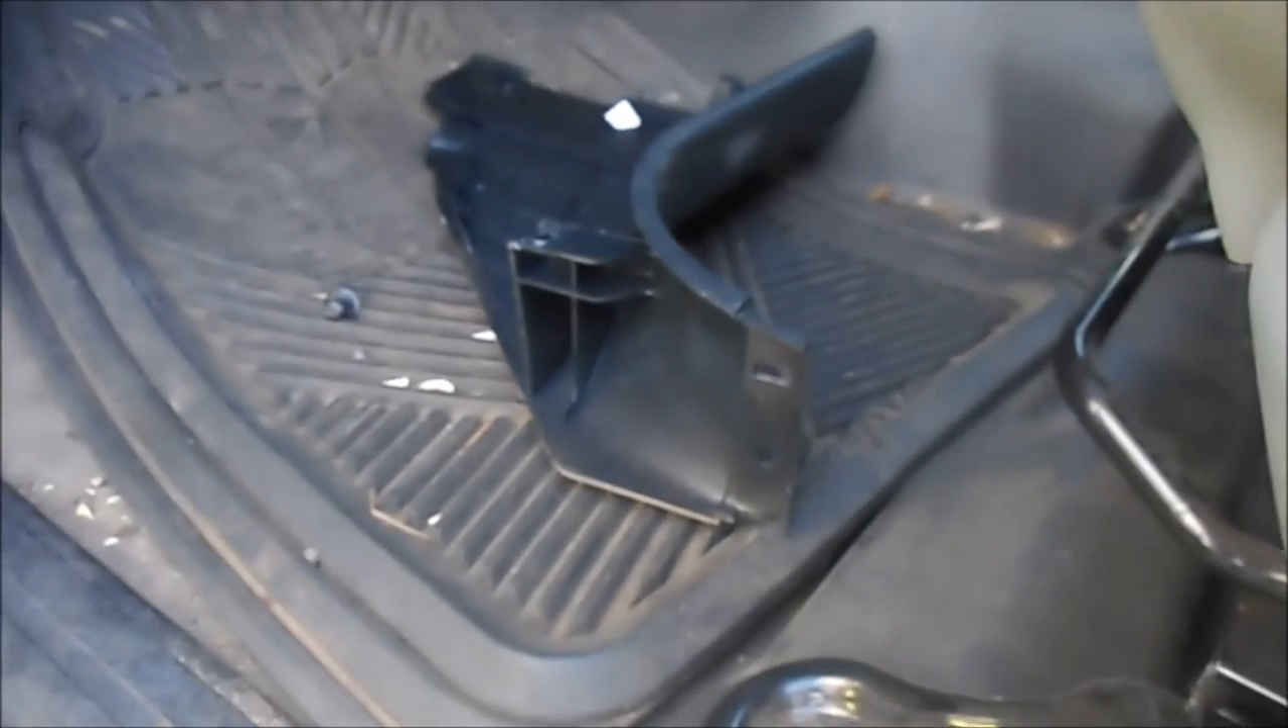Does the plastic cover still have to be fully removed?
No.